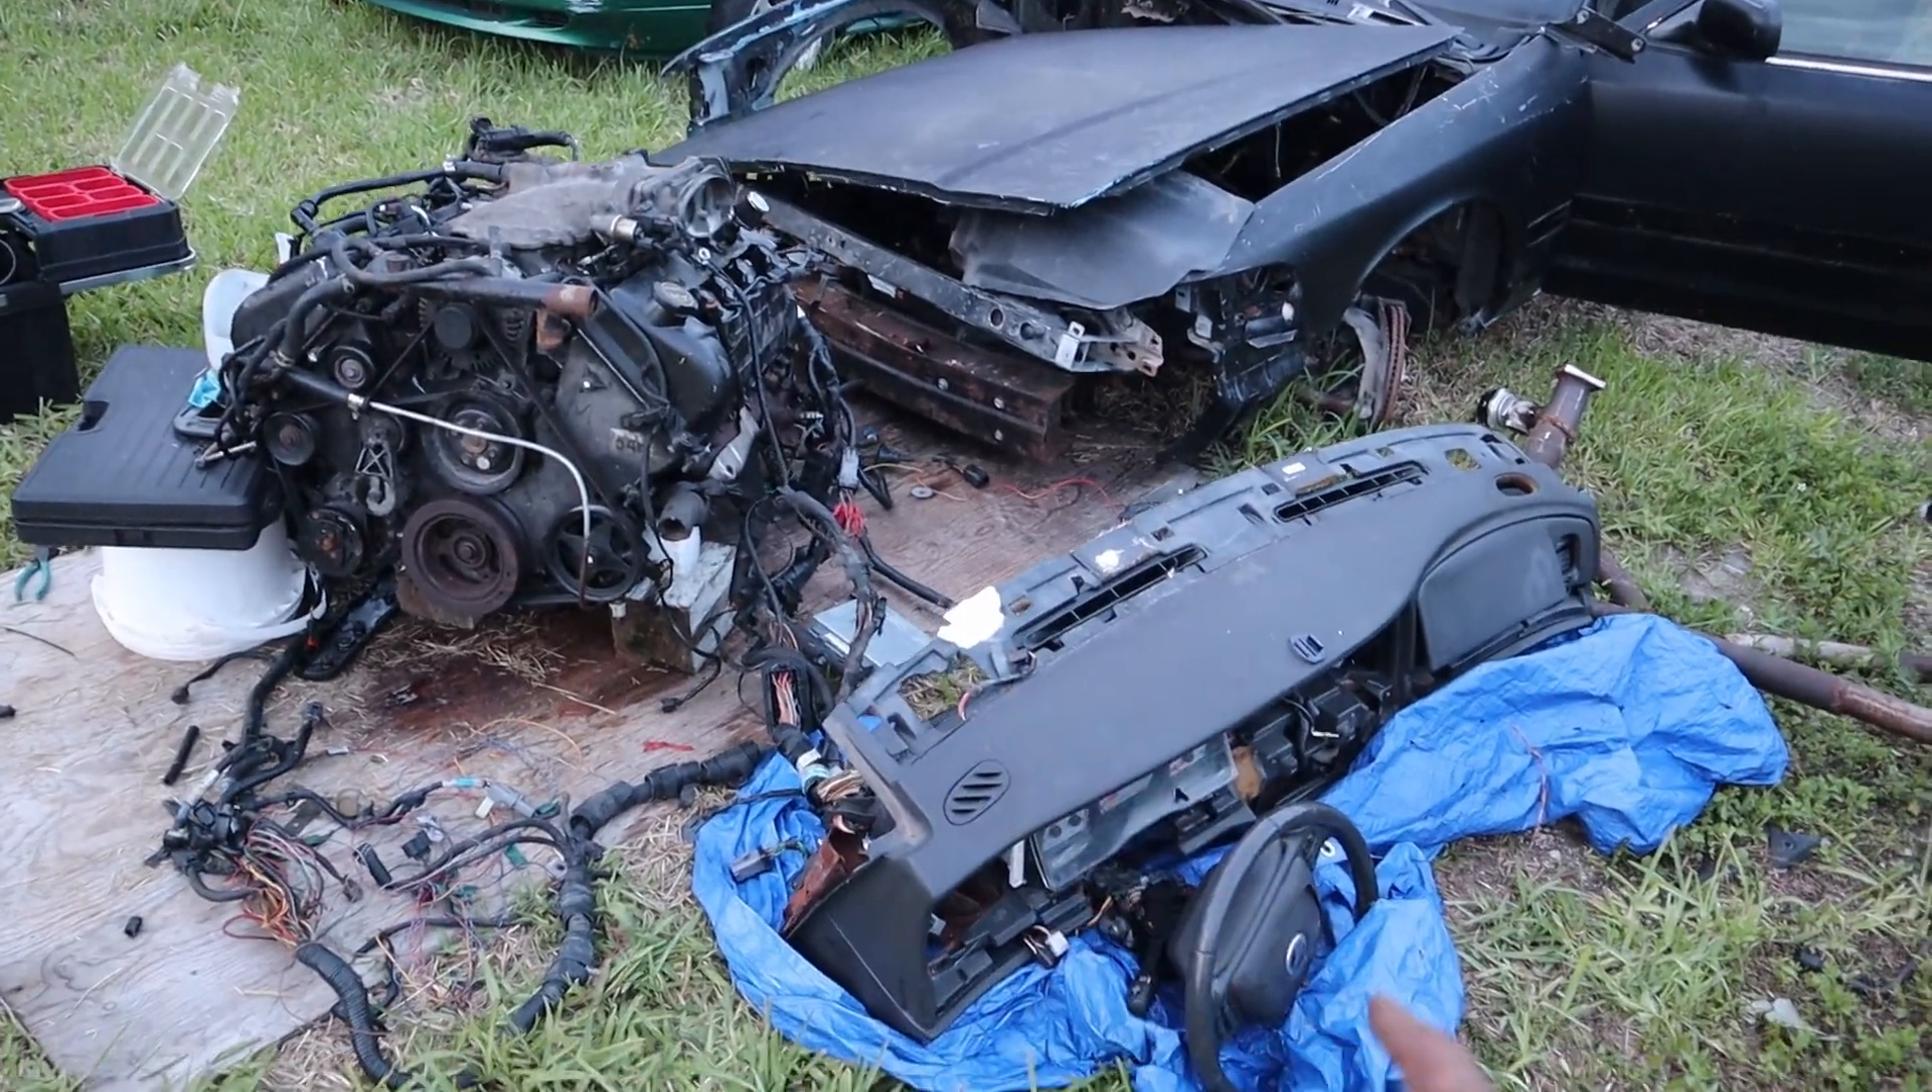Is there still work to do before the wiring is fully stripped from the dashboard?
Yes.